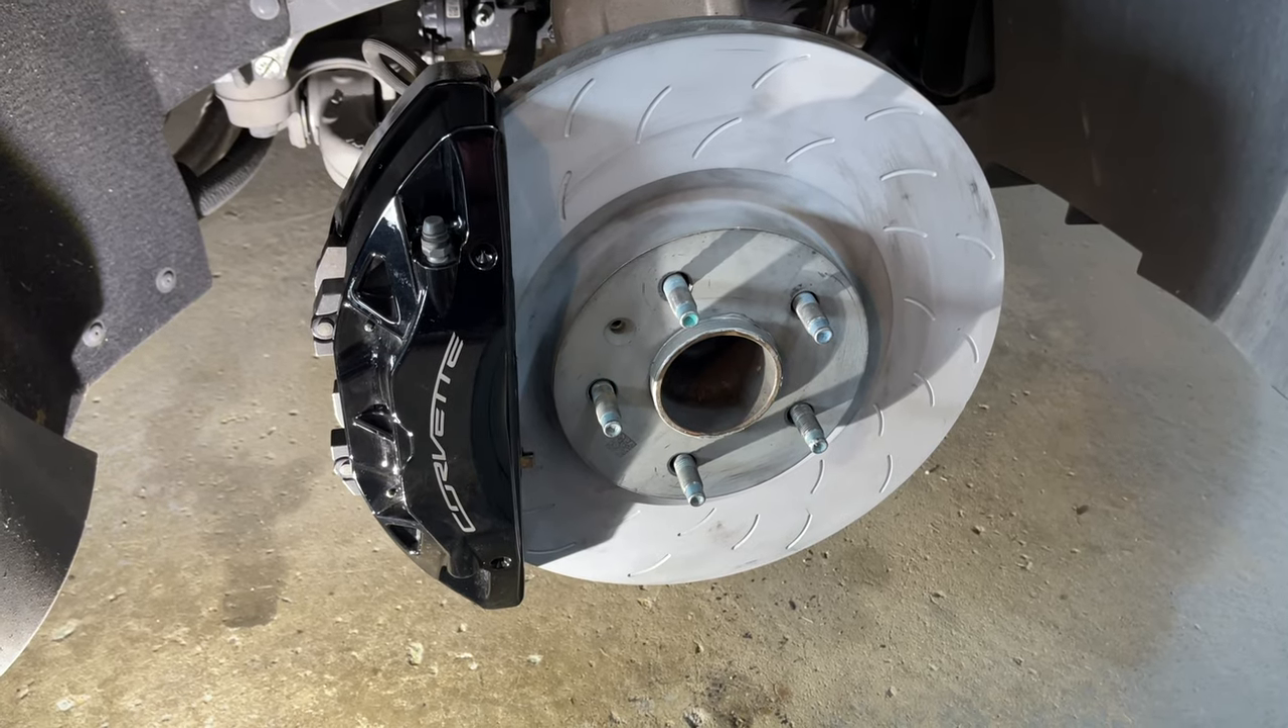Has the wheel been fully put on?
No.